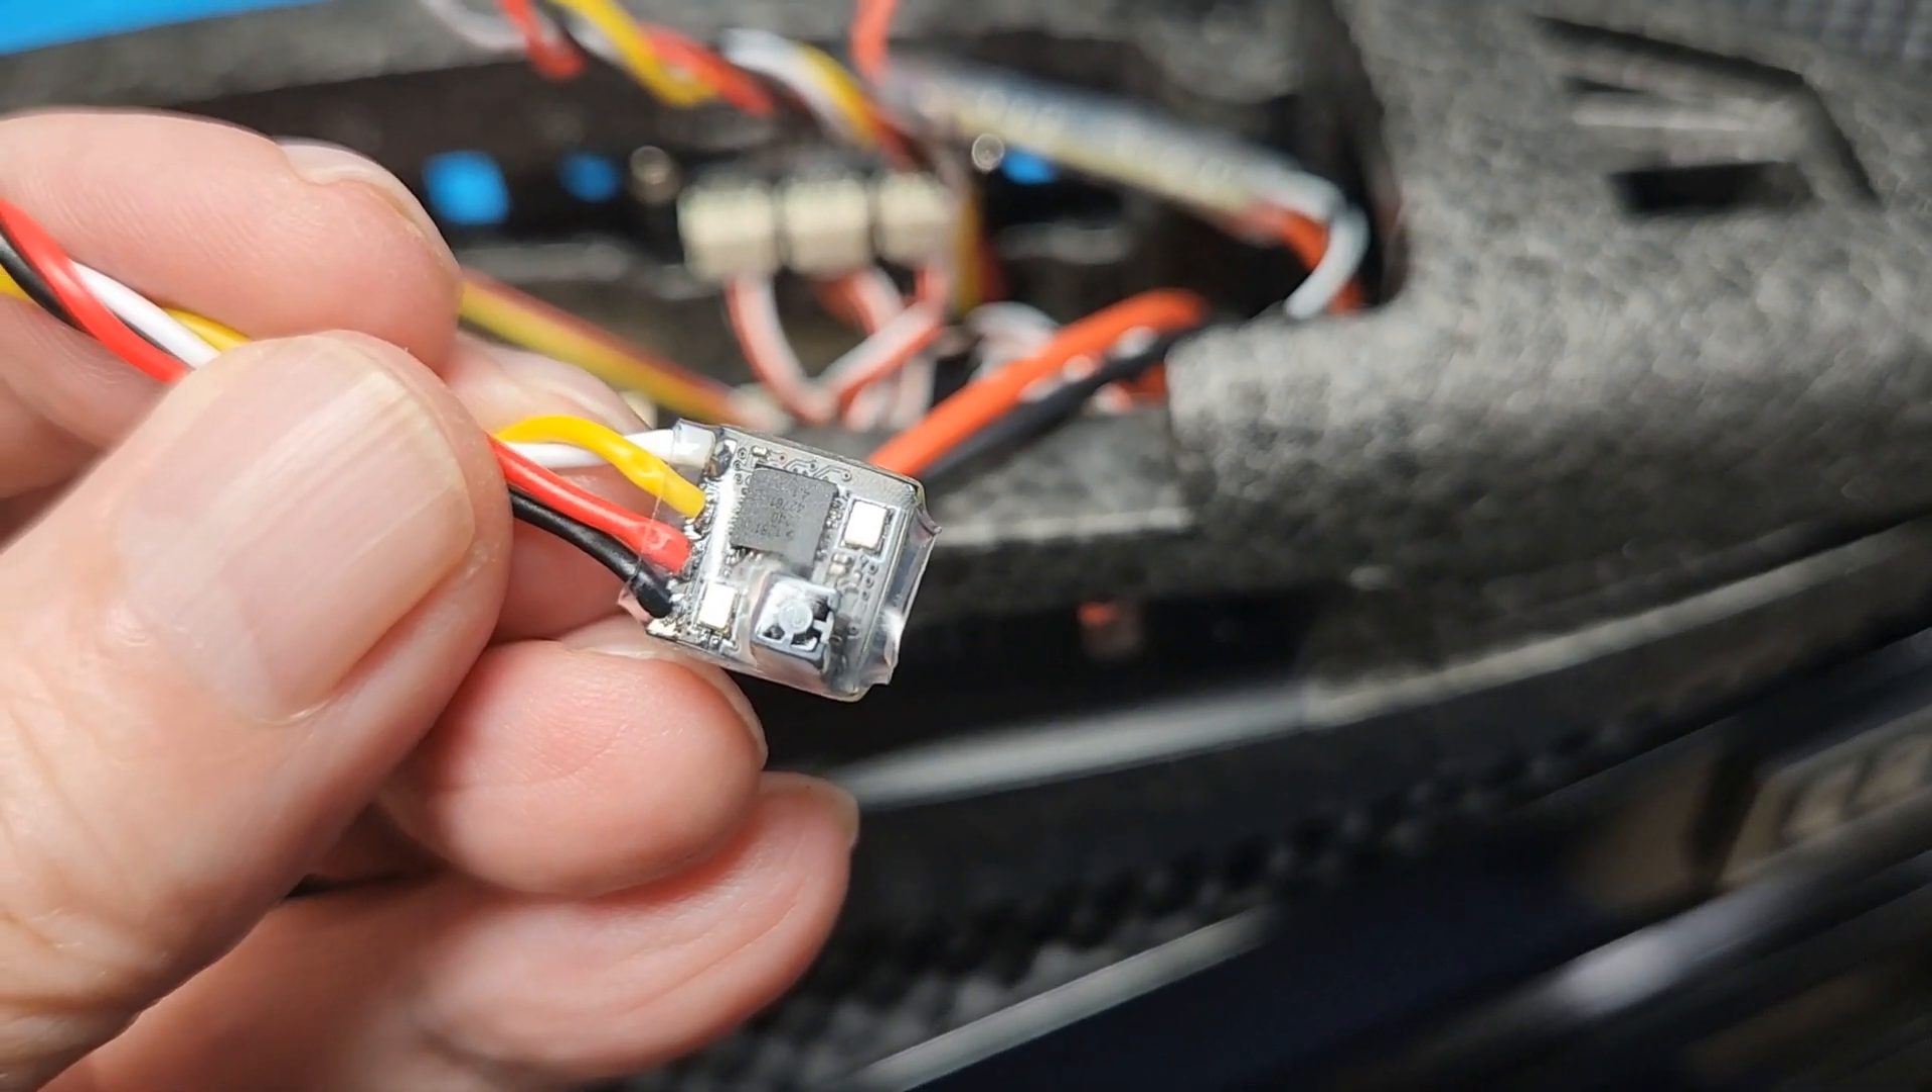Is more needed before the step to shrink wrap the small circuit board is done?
No.